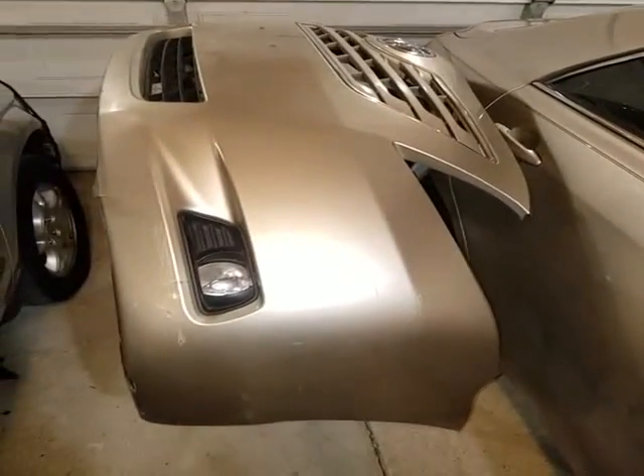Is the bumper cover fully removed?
Yes.